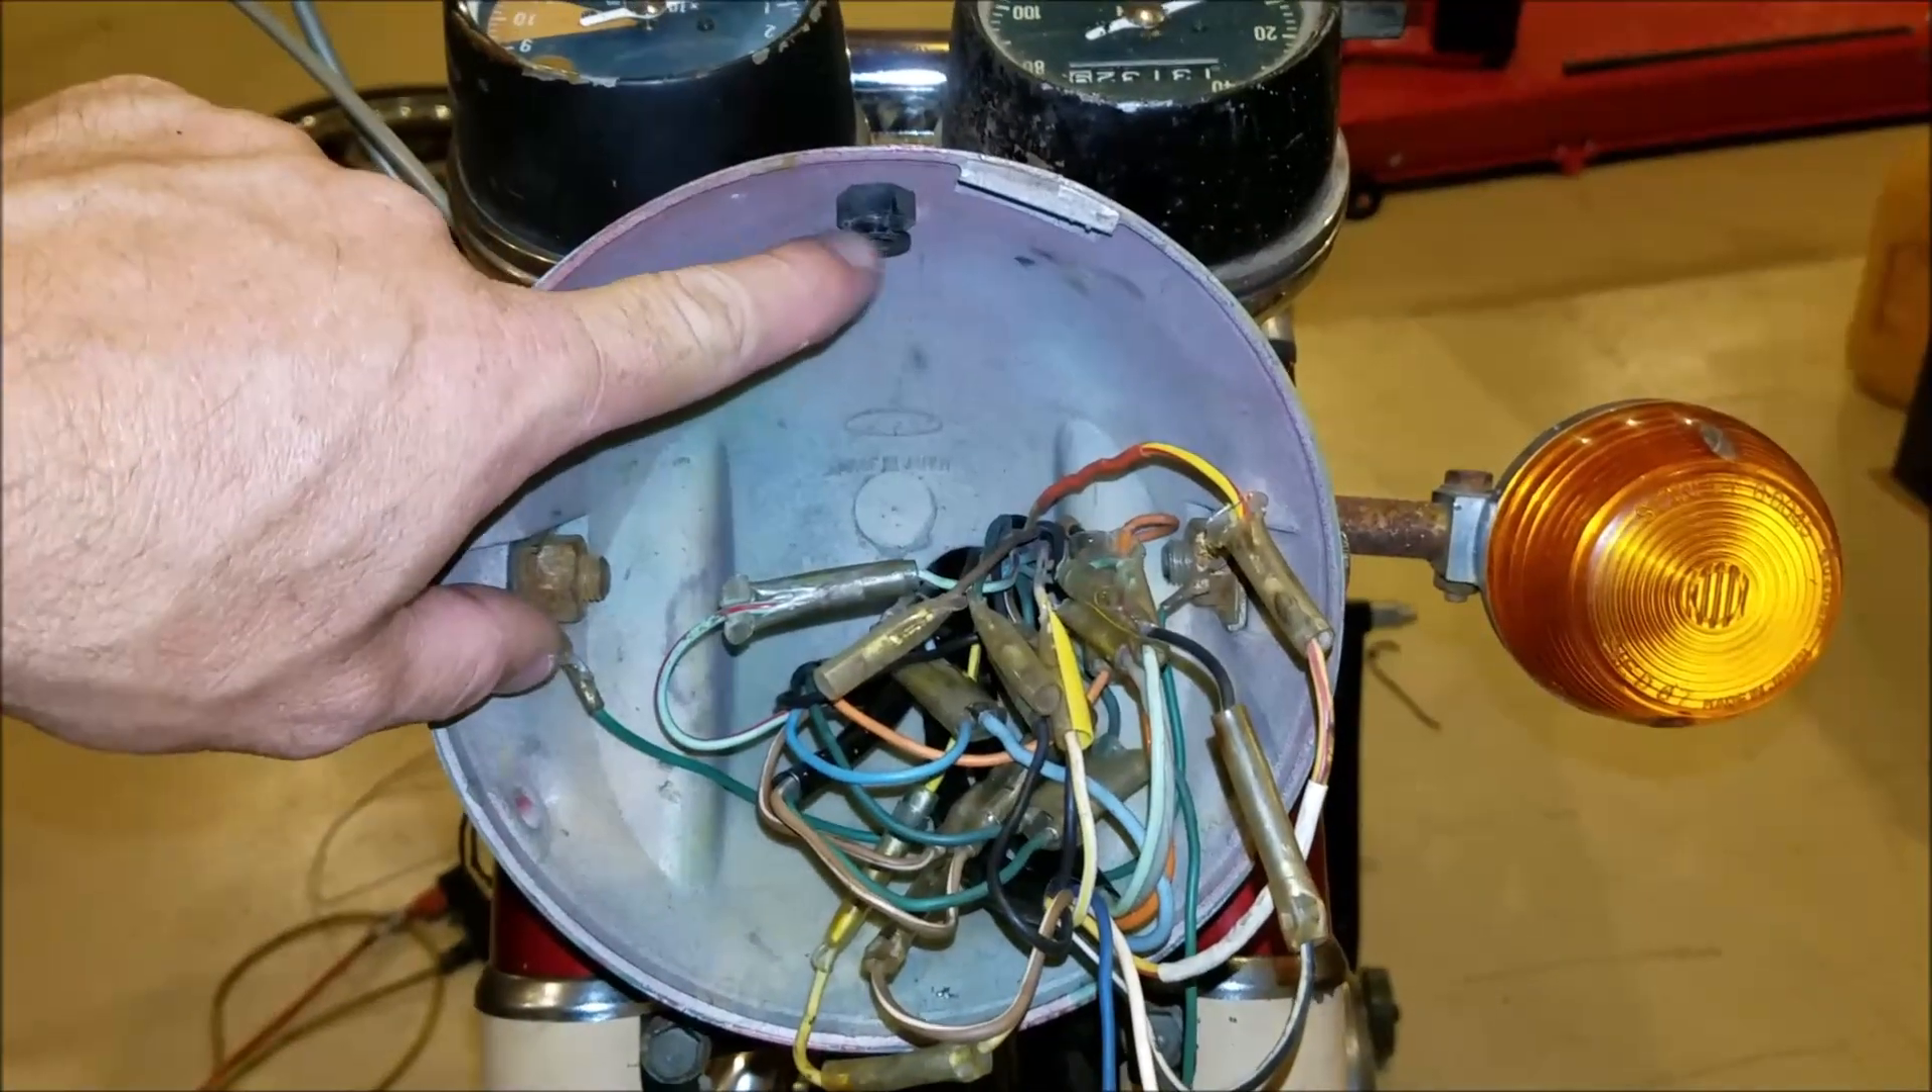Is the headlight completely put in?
No.